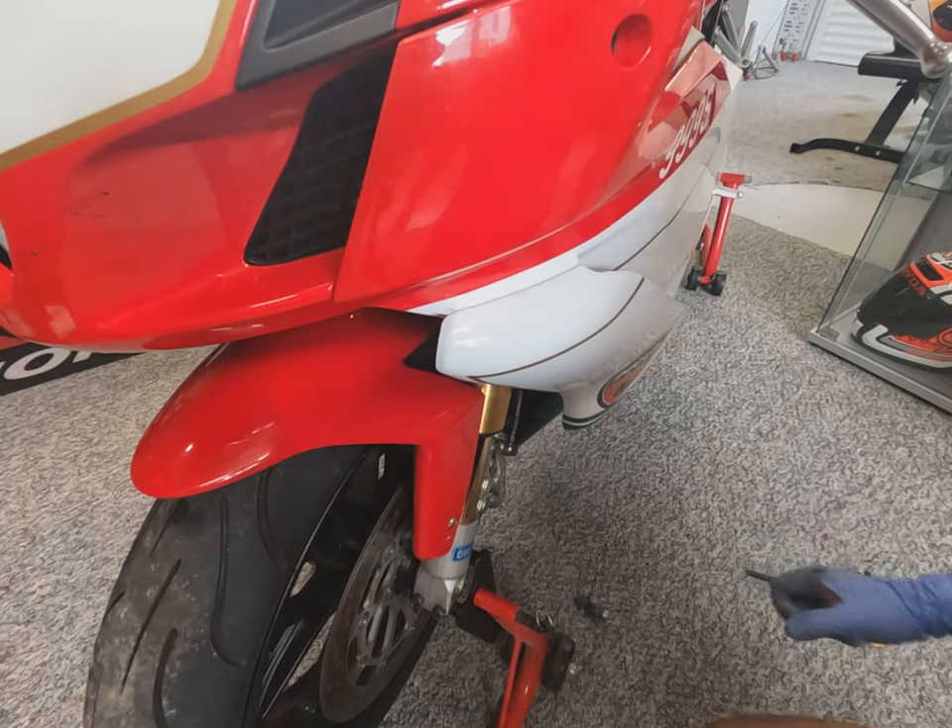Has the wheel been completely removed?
No.